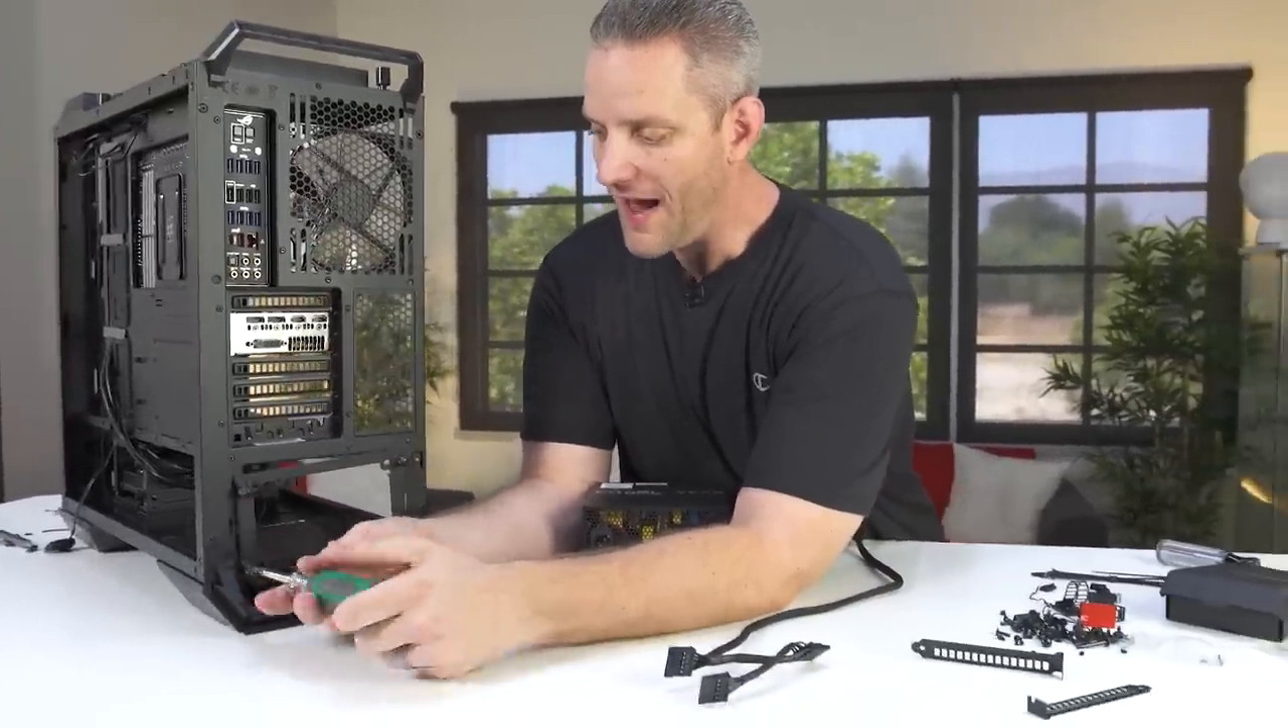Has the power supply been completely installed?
No.